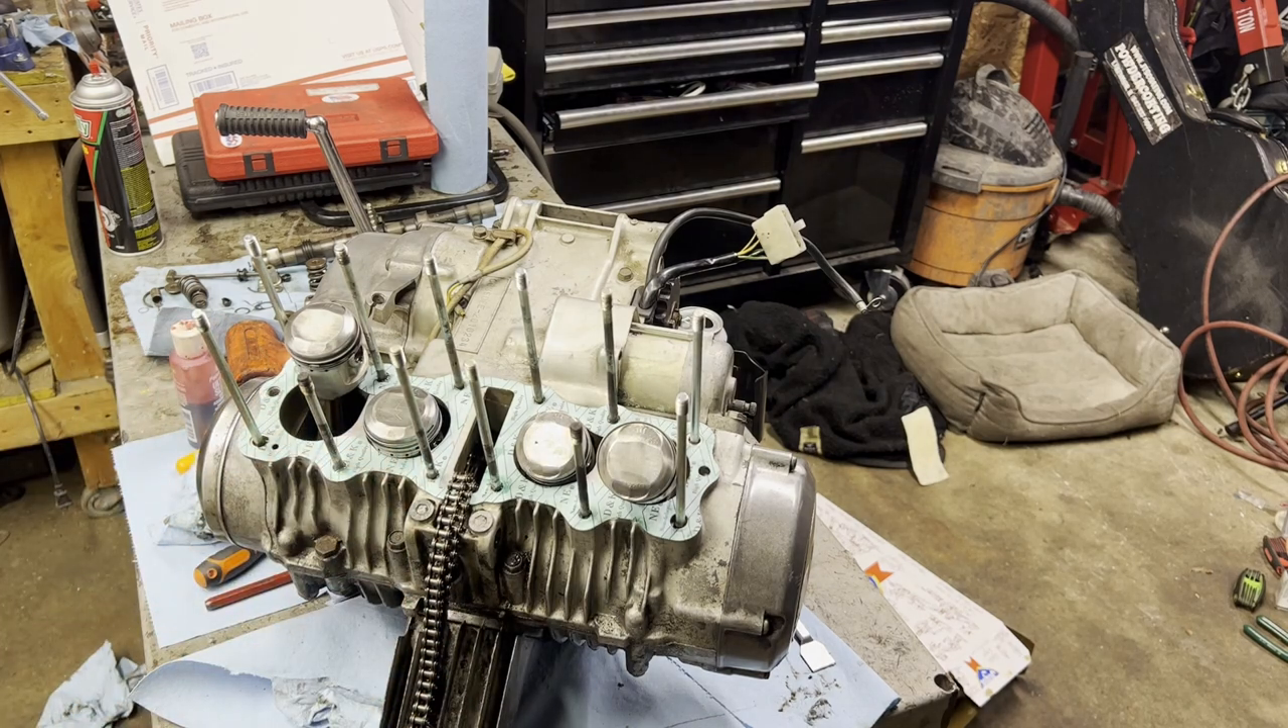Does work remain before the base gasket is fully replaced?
No.